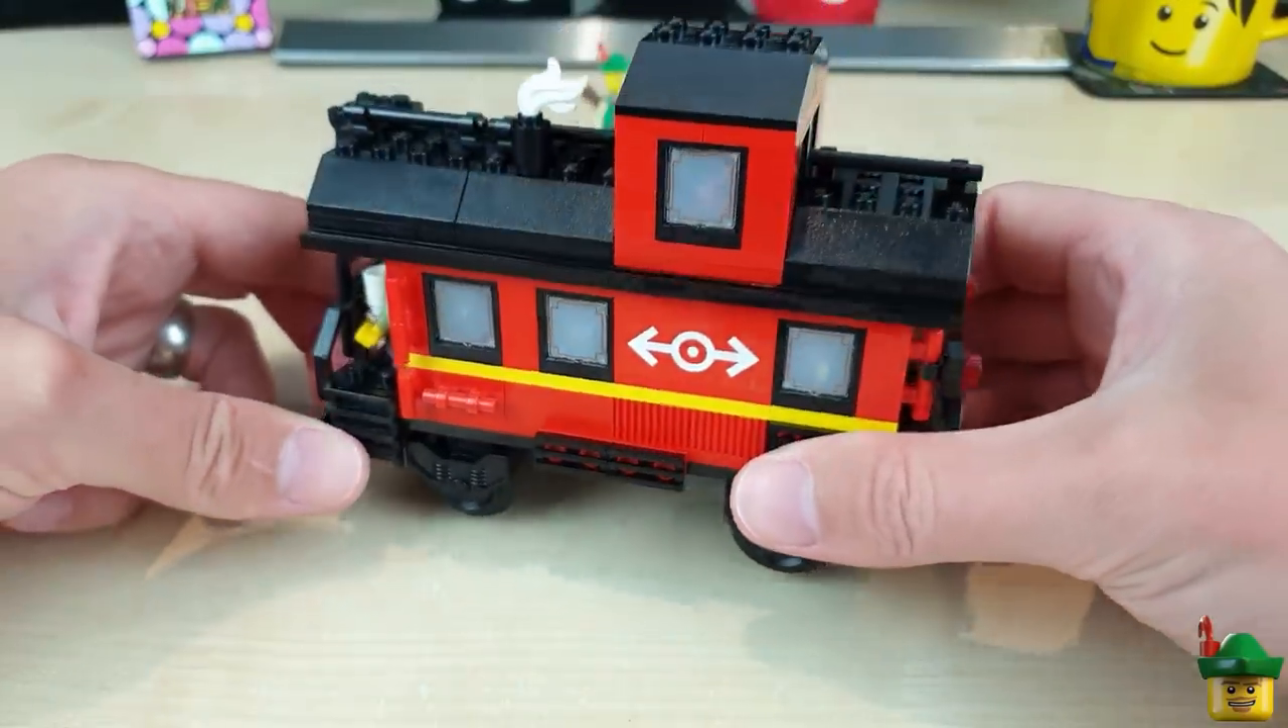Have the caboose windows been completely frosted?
Yes.